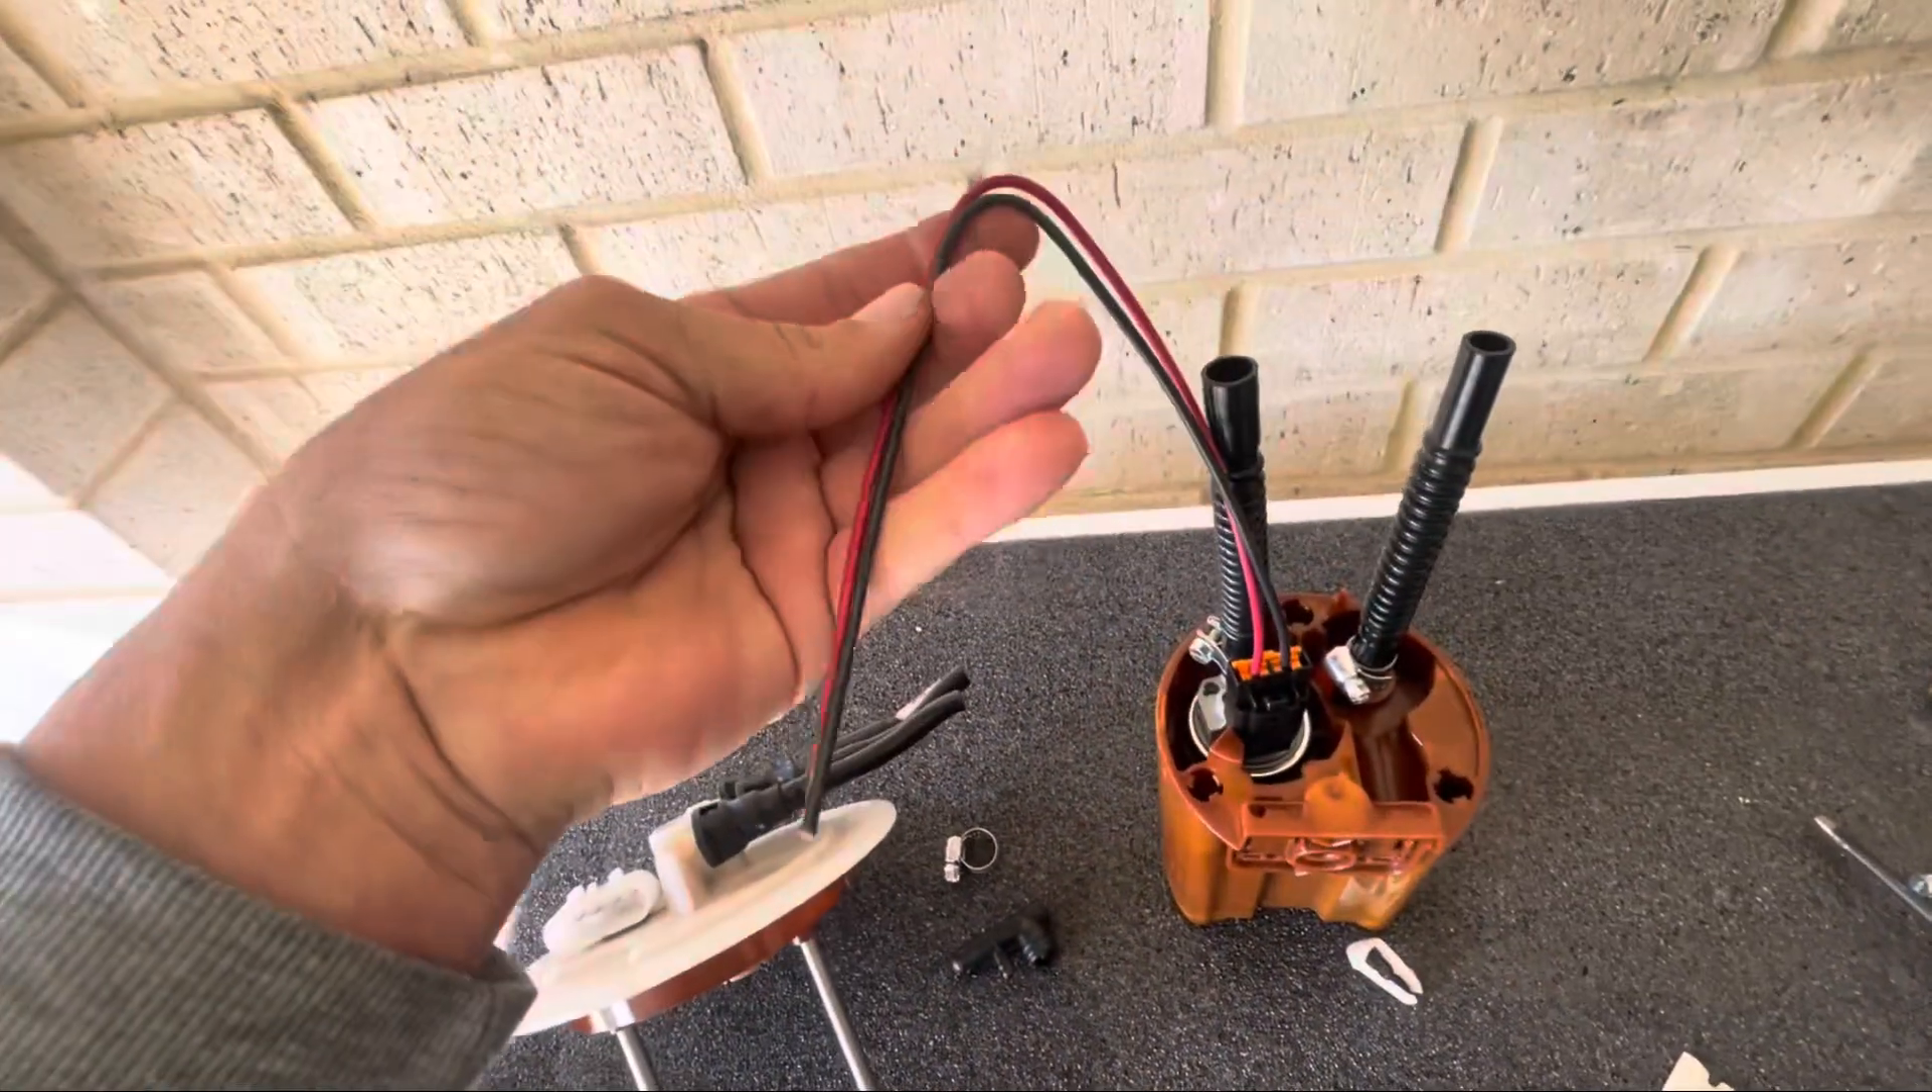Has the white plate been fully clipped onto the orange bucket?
No.